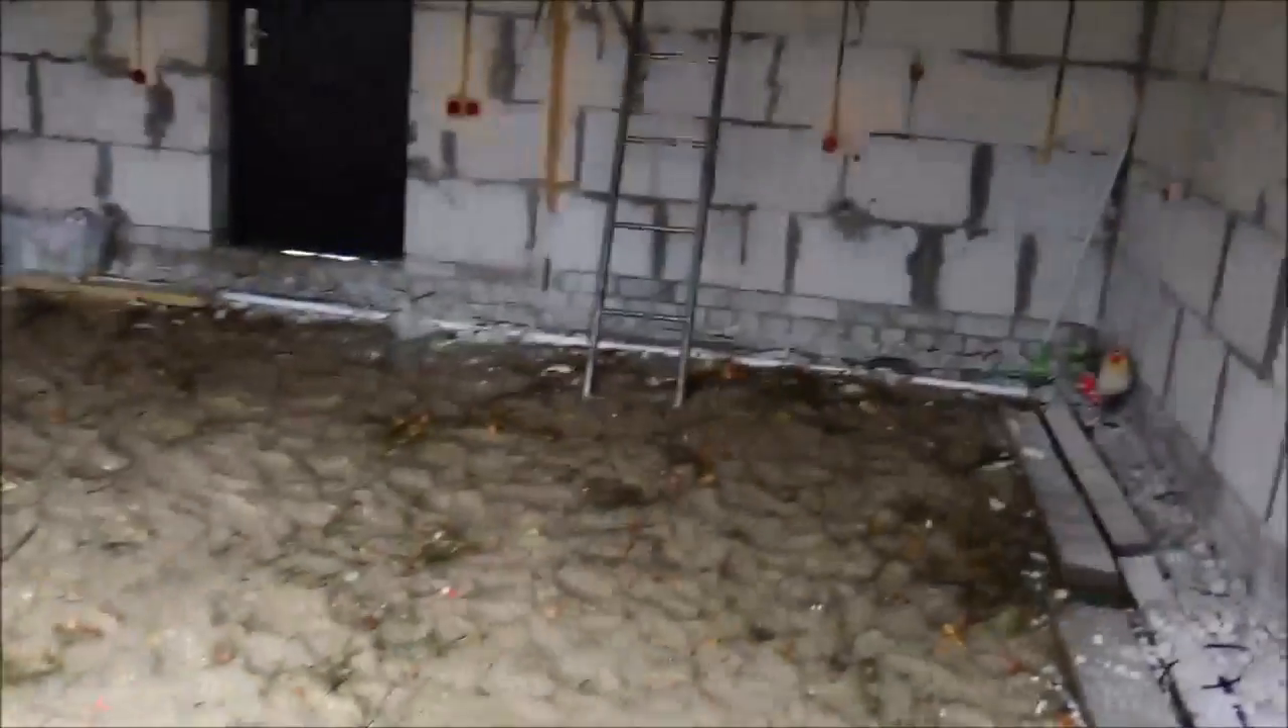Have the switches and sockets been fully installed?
No.